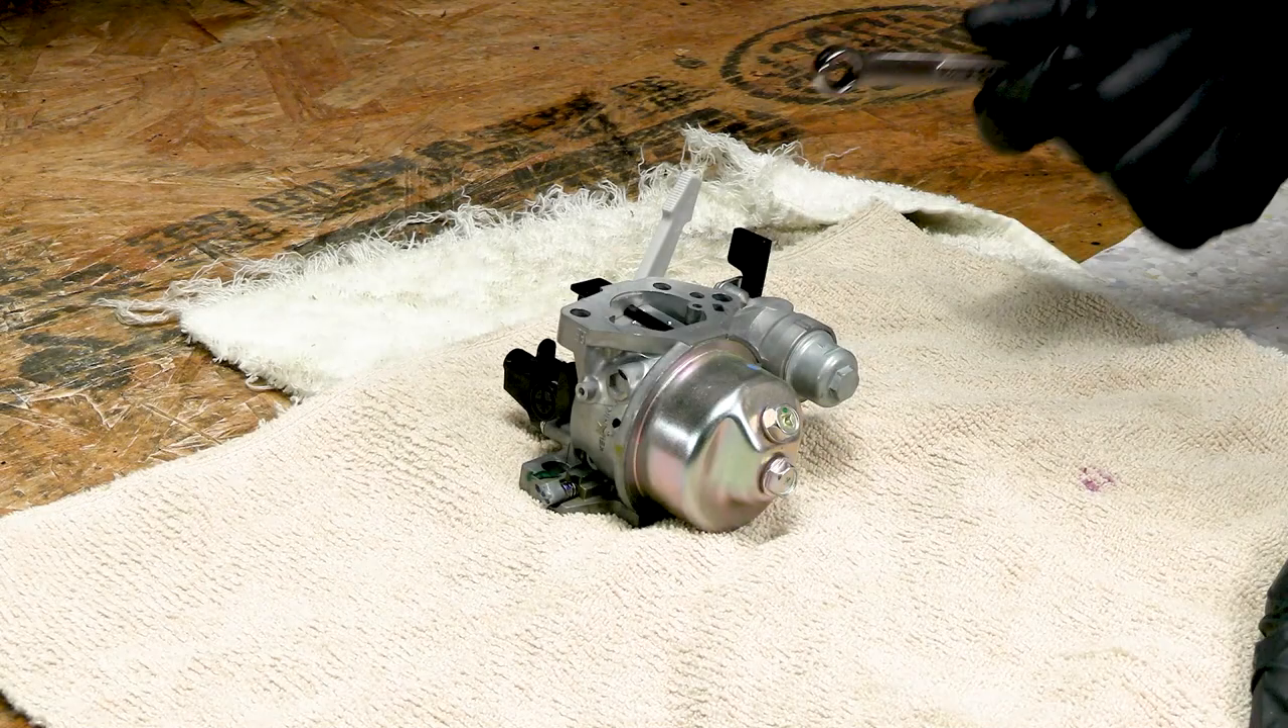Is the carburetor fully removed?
Yes.